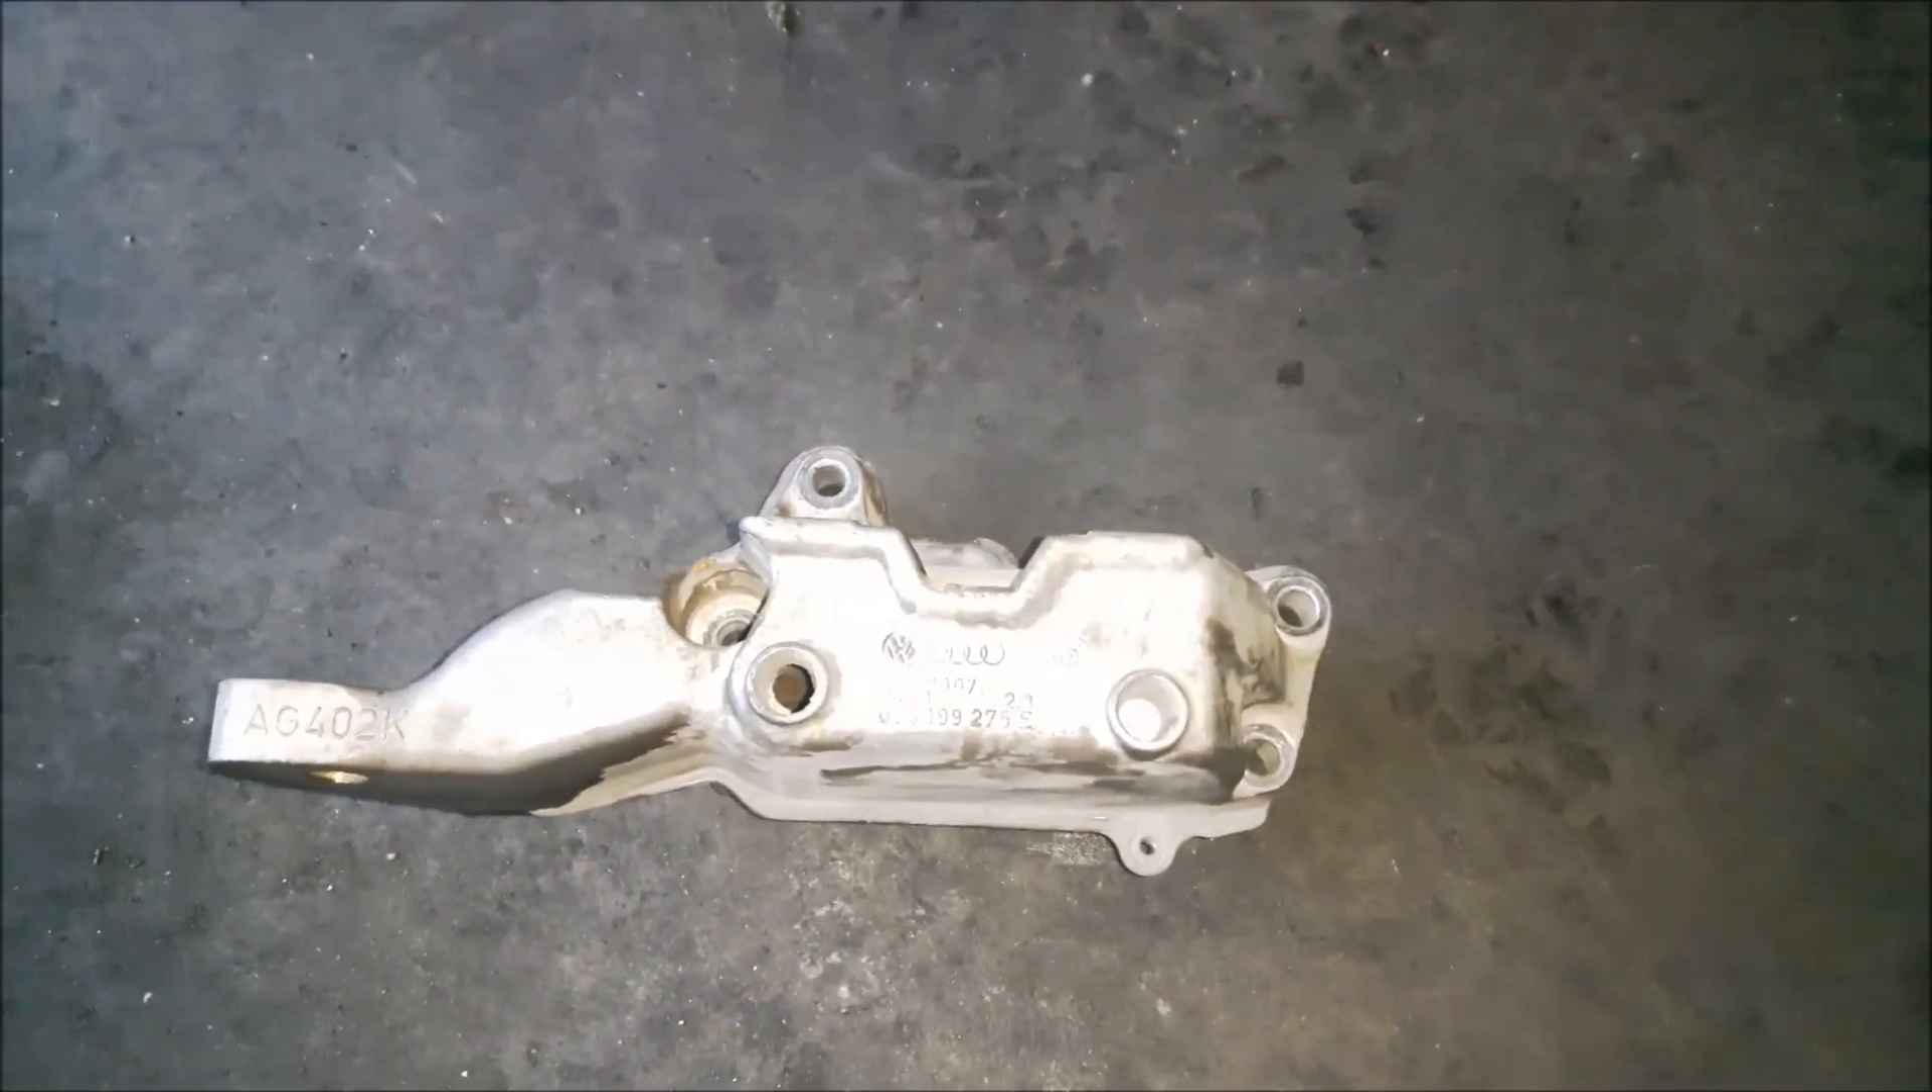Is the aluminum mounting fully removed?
Yes.